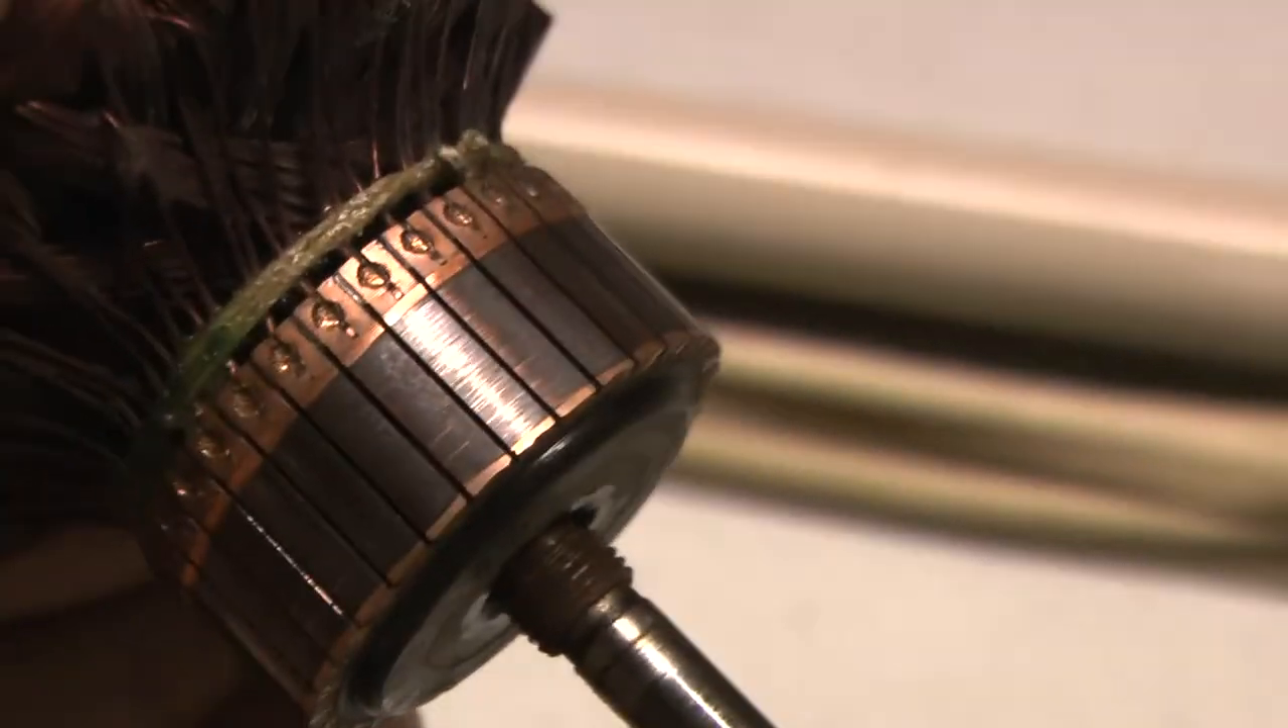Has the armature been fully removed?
Yes.